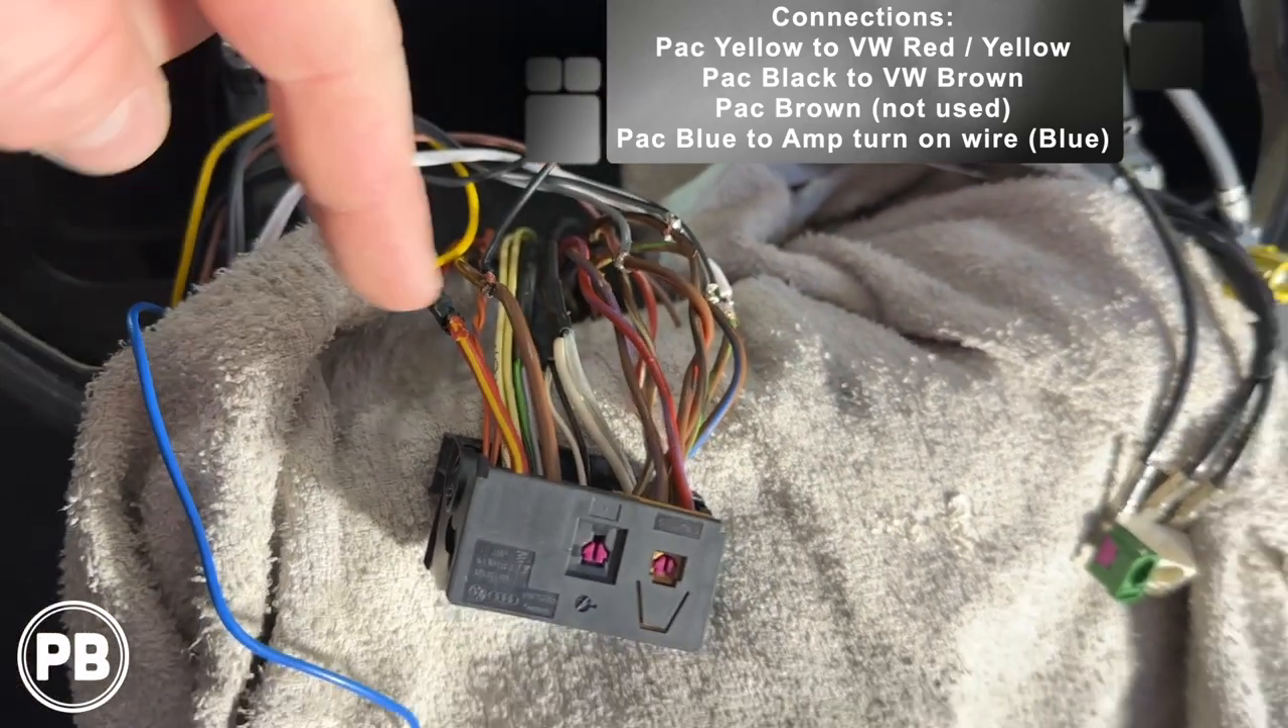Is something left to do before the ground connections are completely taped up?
Yes.